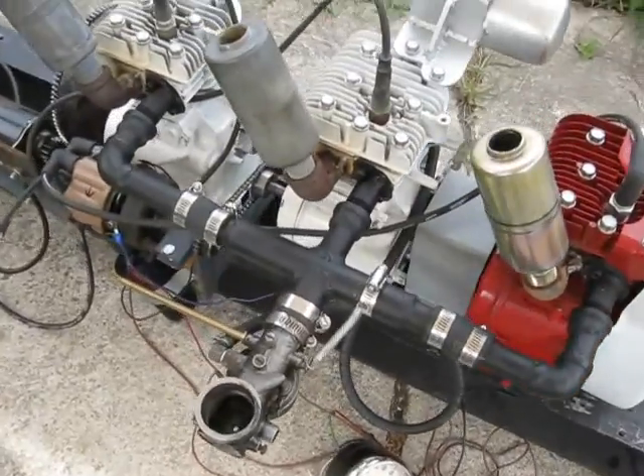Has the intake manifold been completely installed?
Yes.